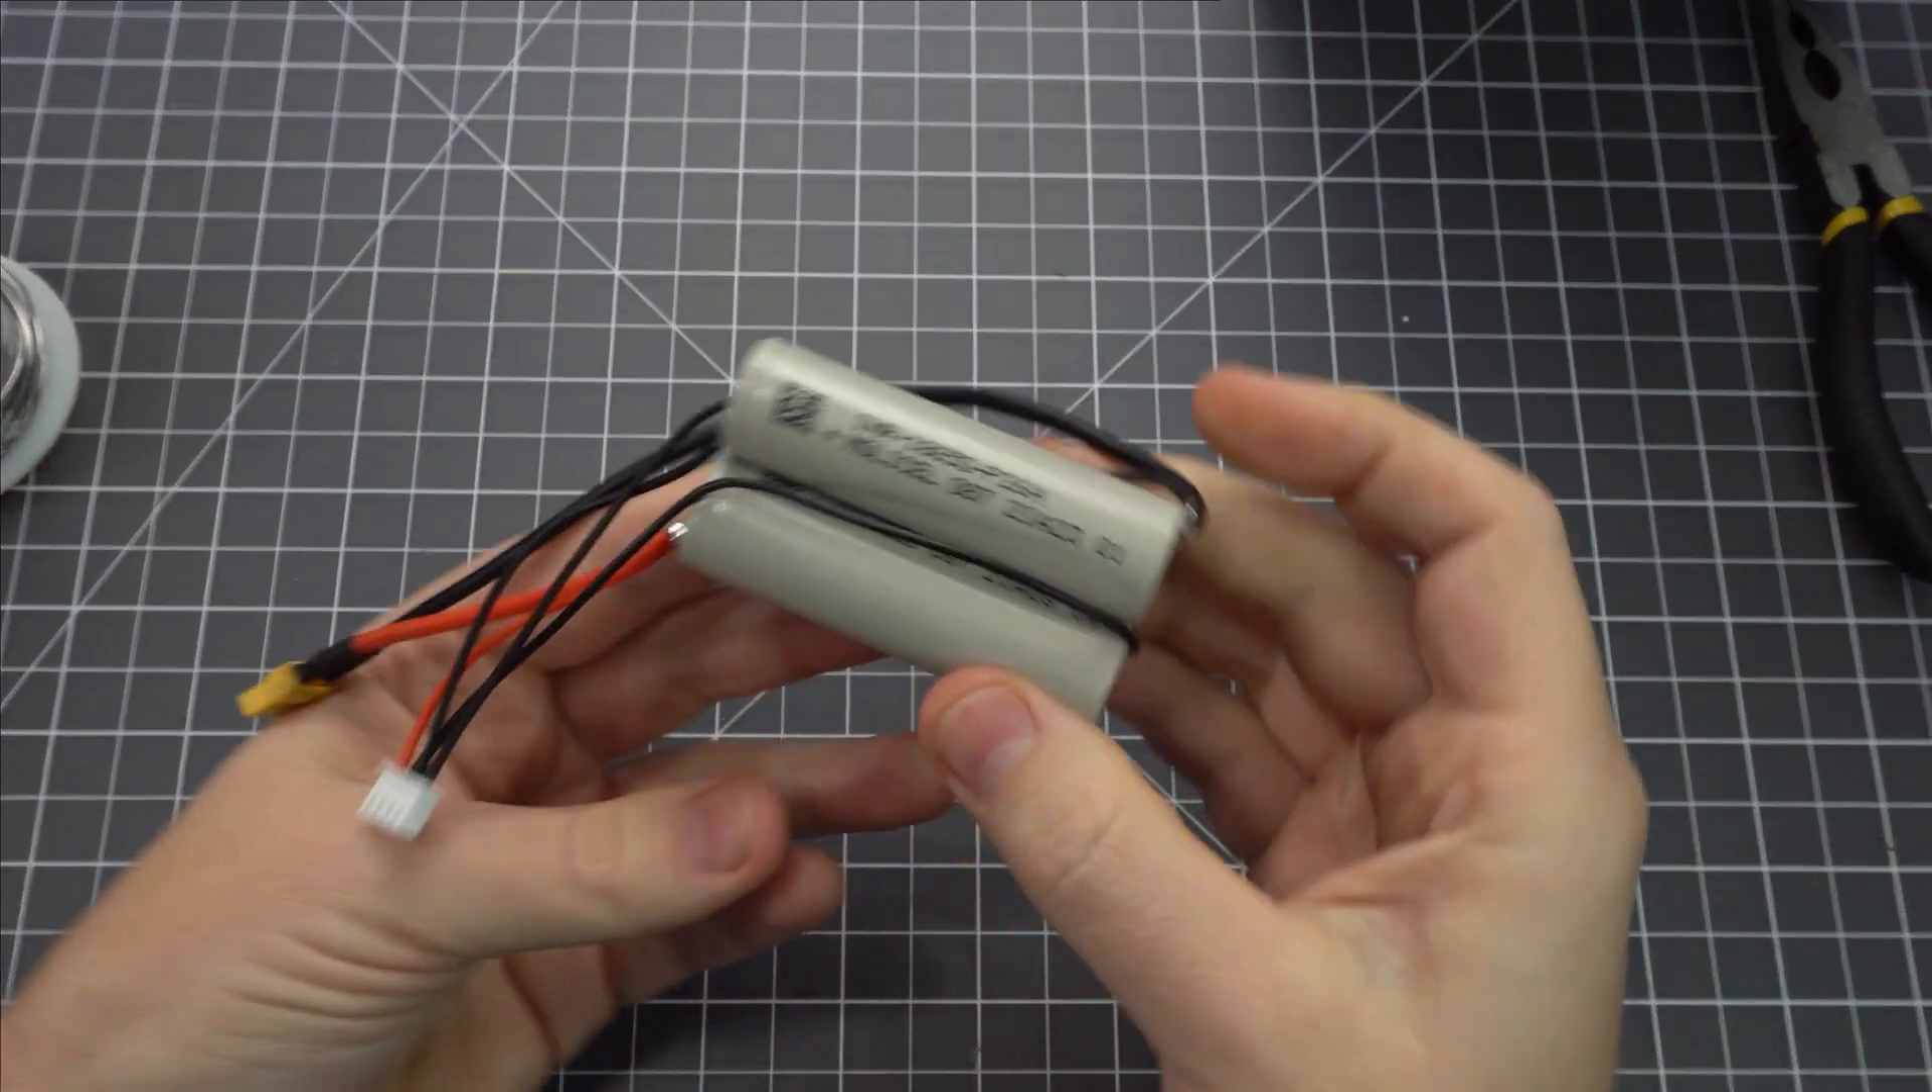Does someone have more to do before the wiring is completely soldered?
No.